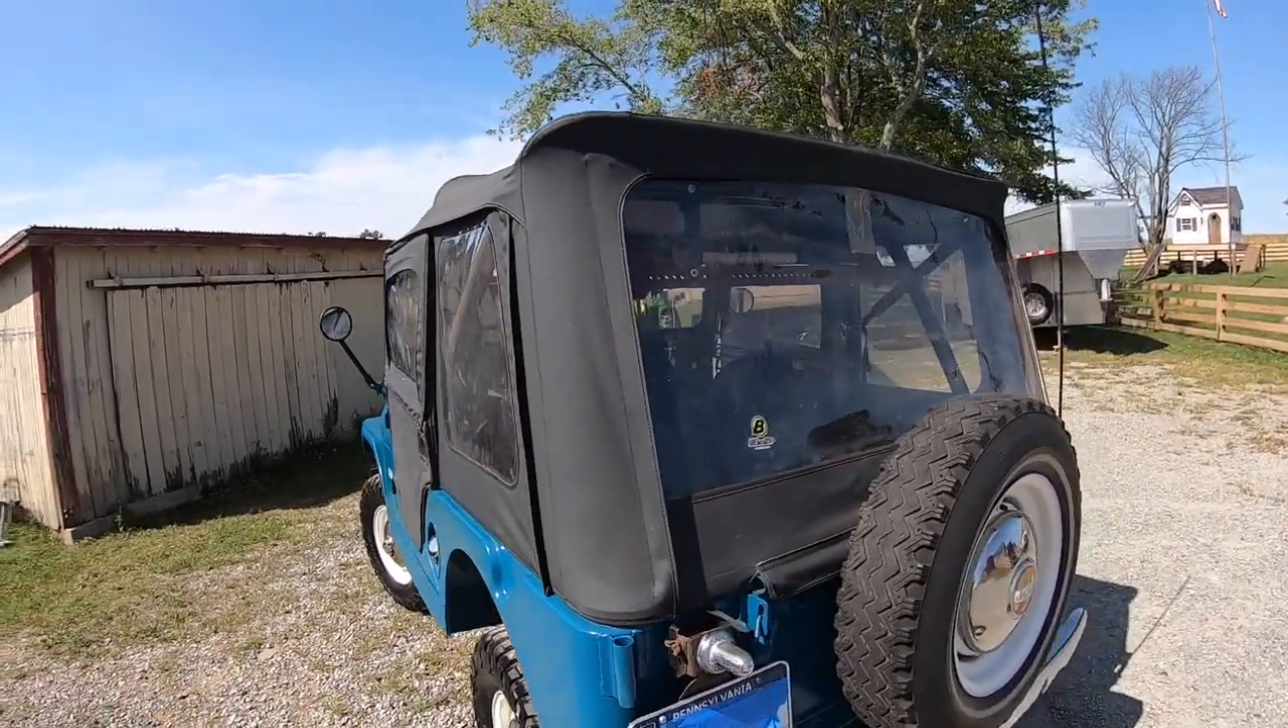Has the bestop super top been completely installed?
Yes.